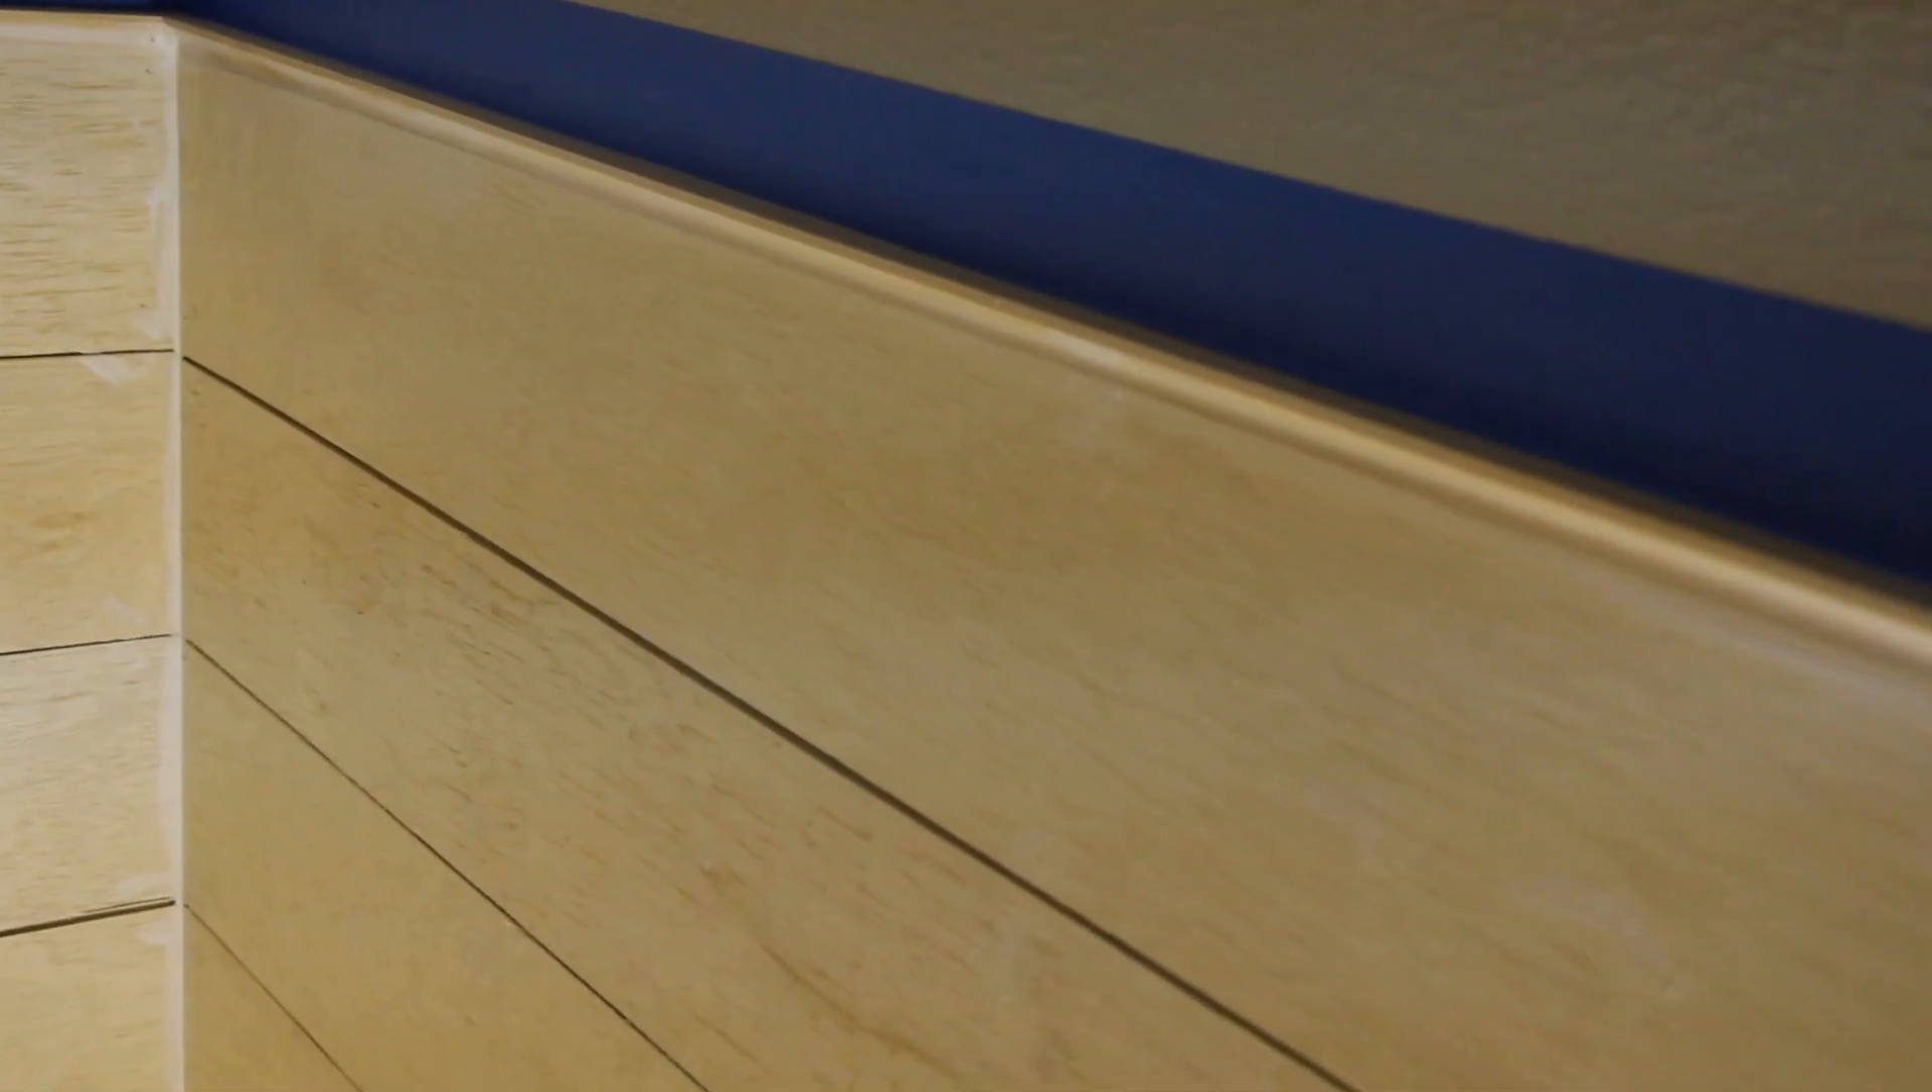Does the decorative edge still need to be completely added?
No.